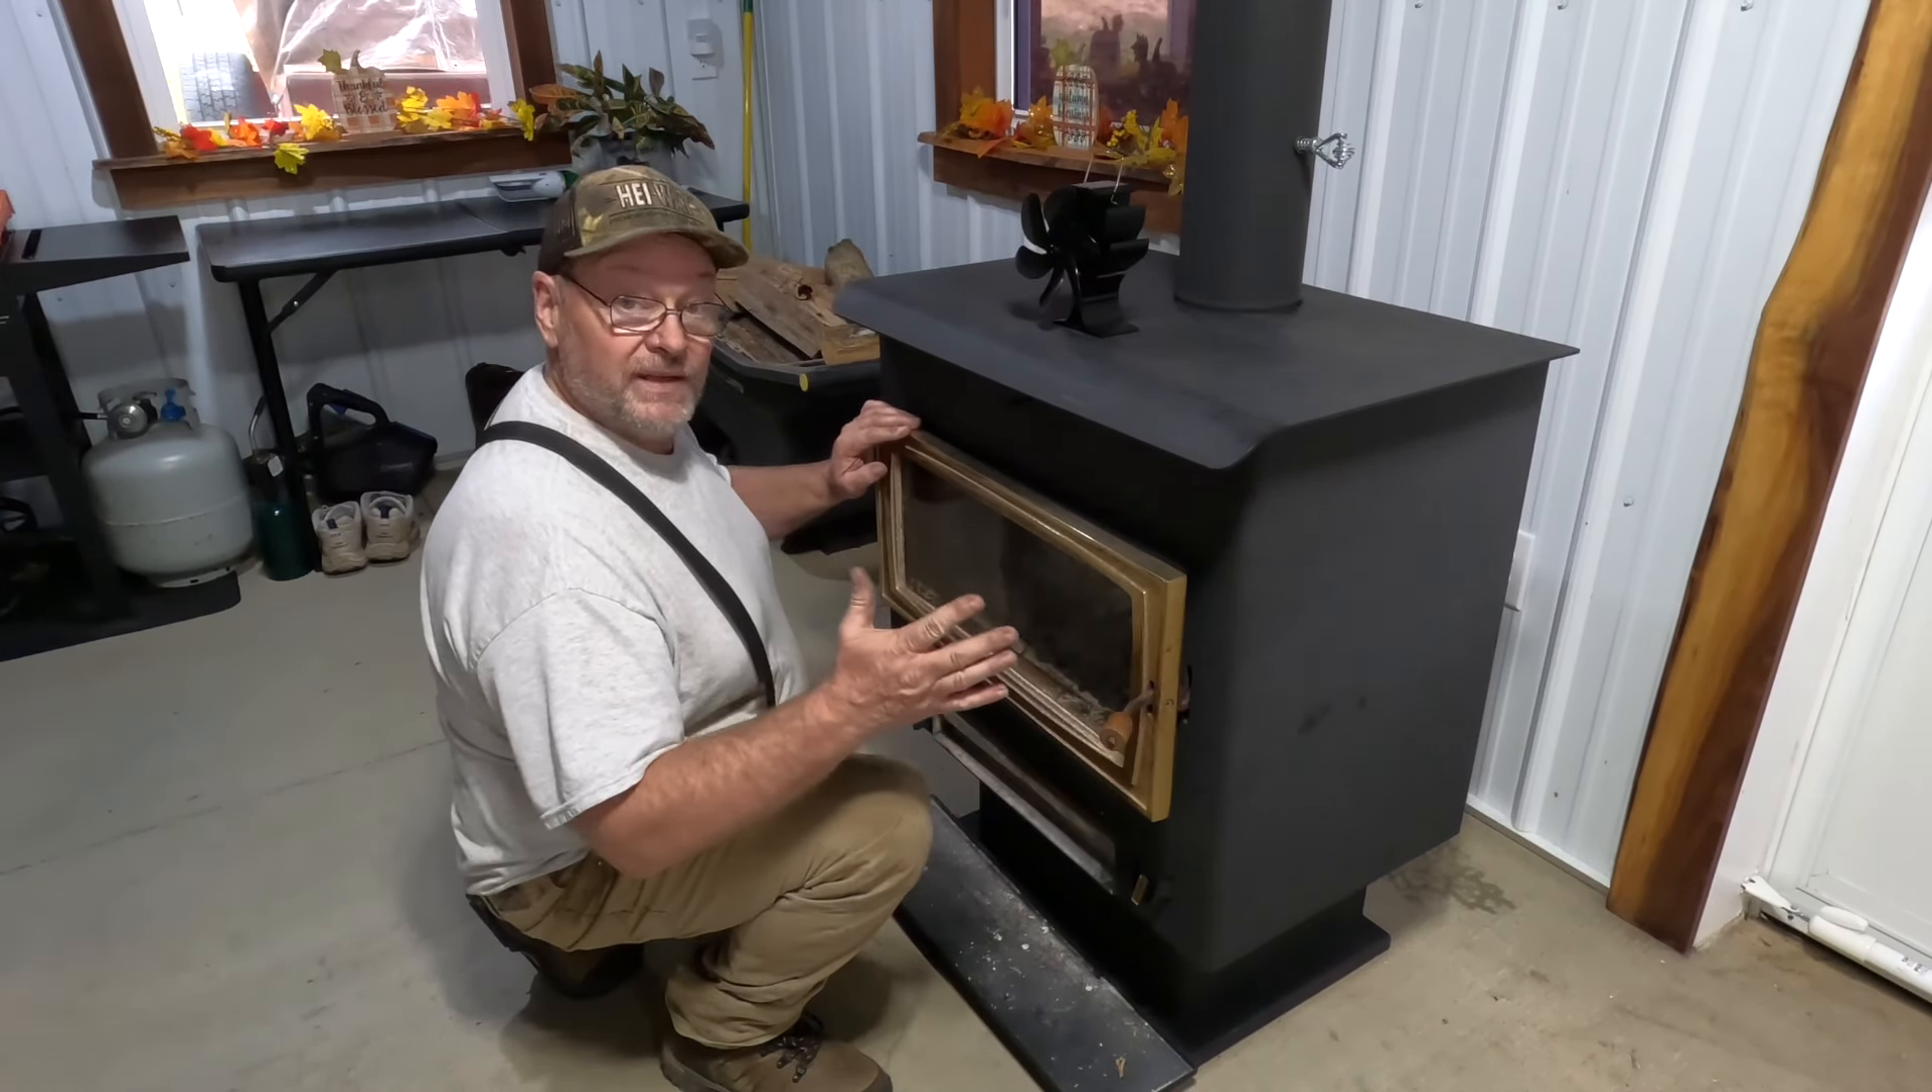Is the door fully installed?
Yes.